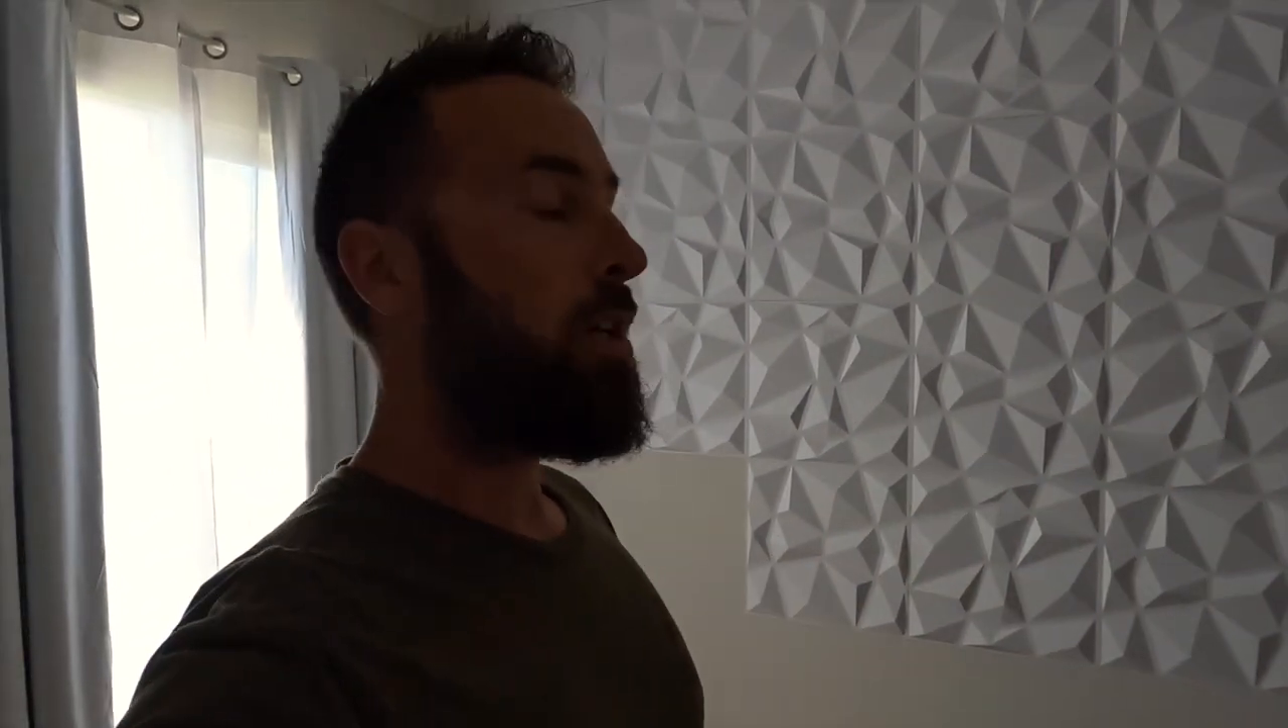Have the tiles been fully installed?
No.